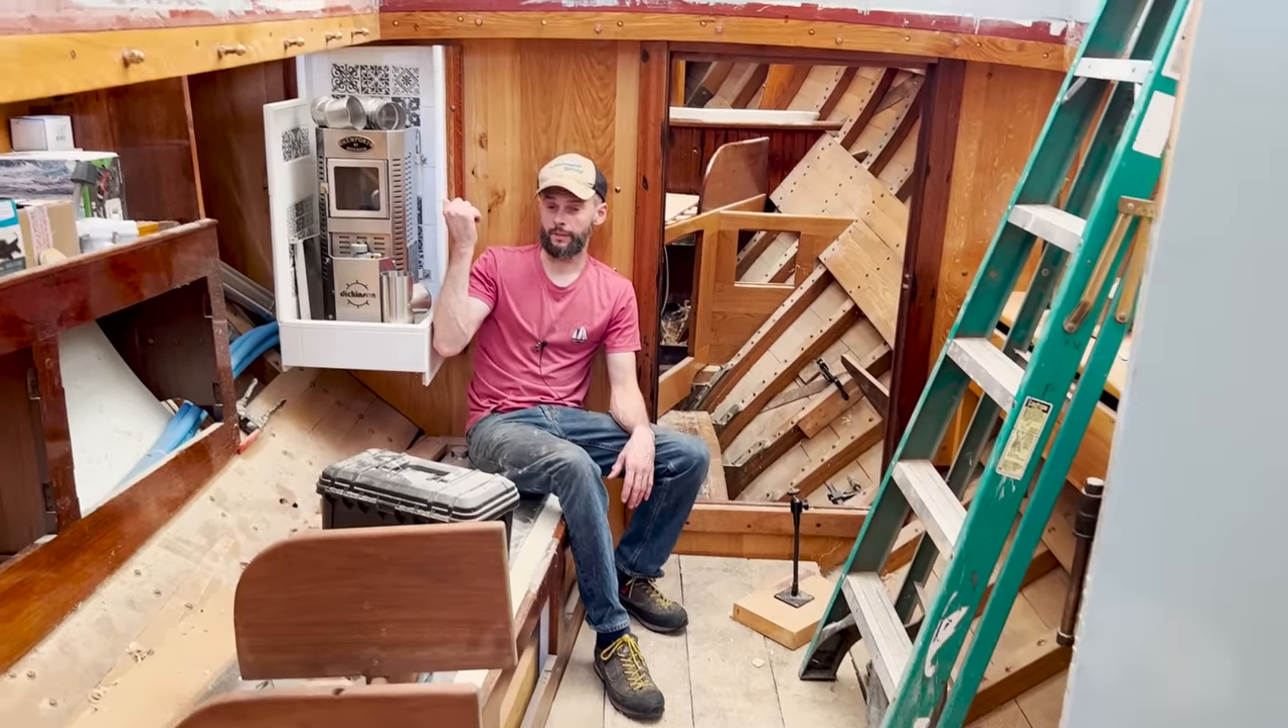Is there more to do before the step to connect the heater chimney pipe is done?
Yes.